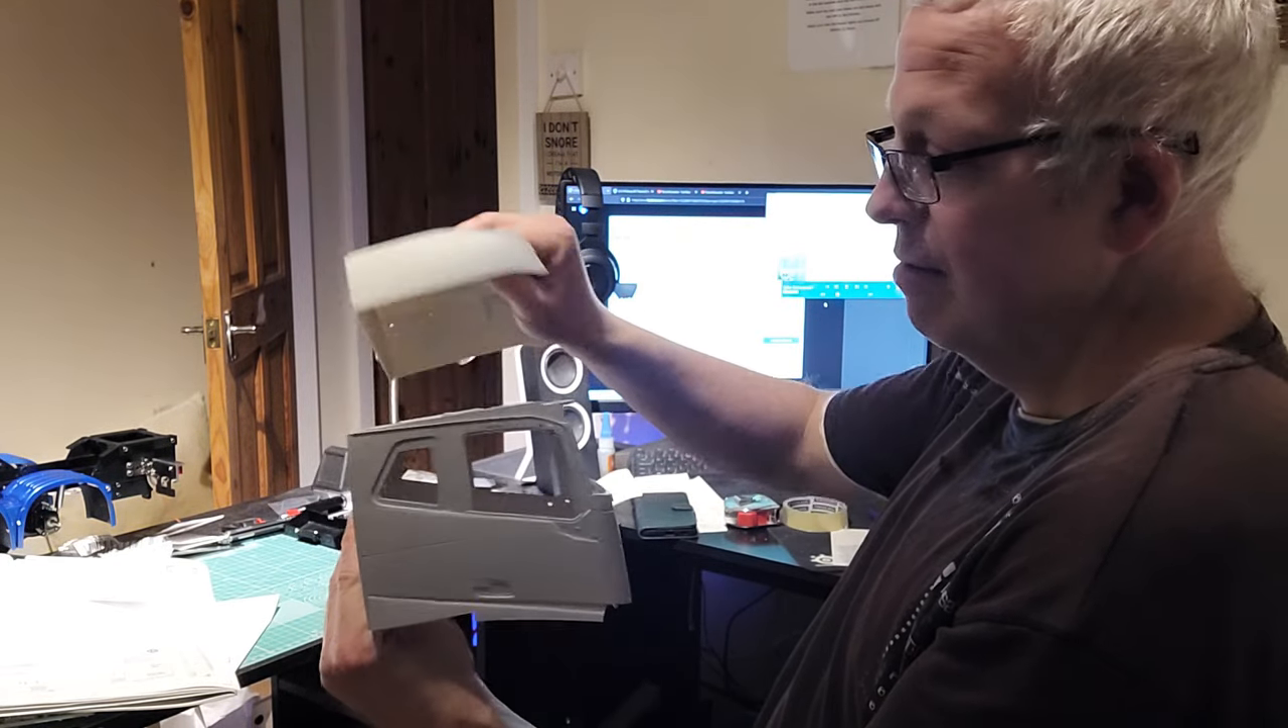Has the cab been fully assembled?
No.